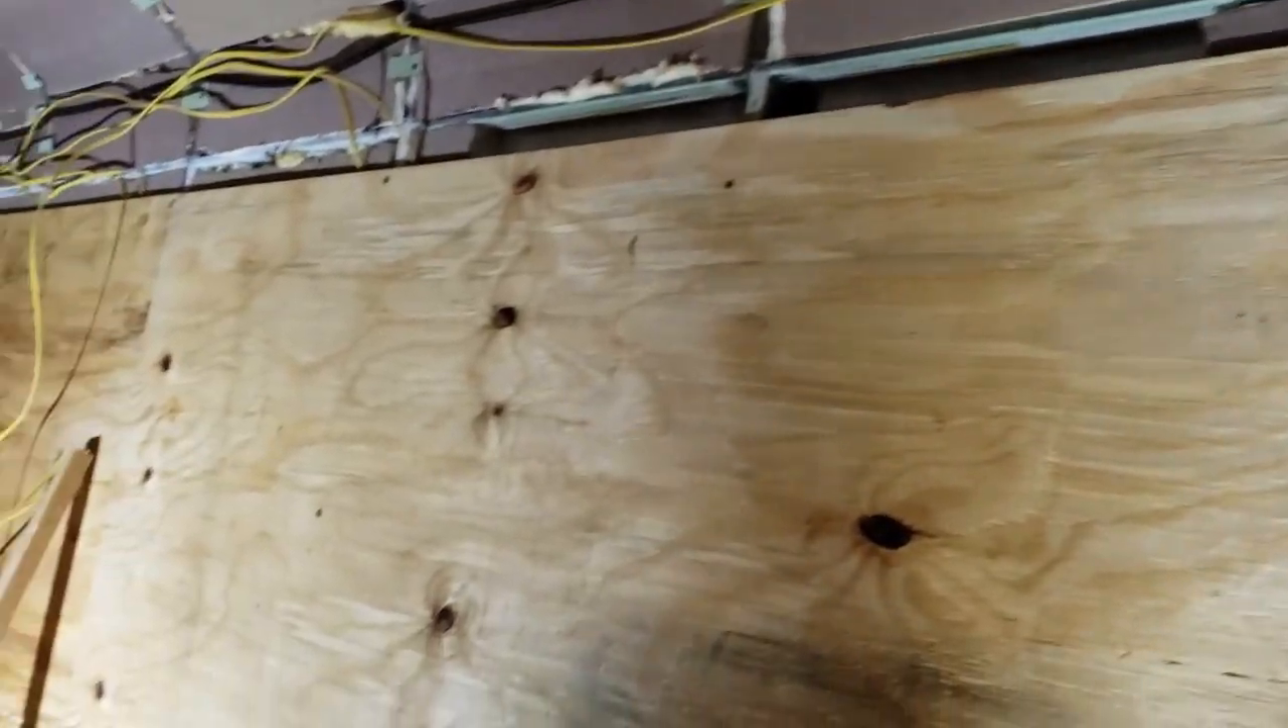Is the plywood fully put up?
Yes.